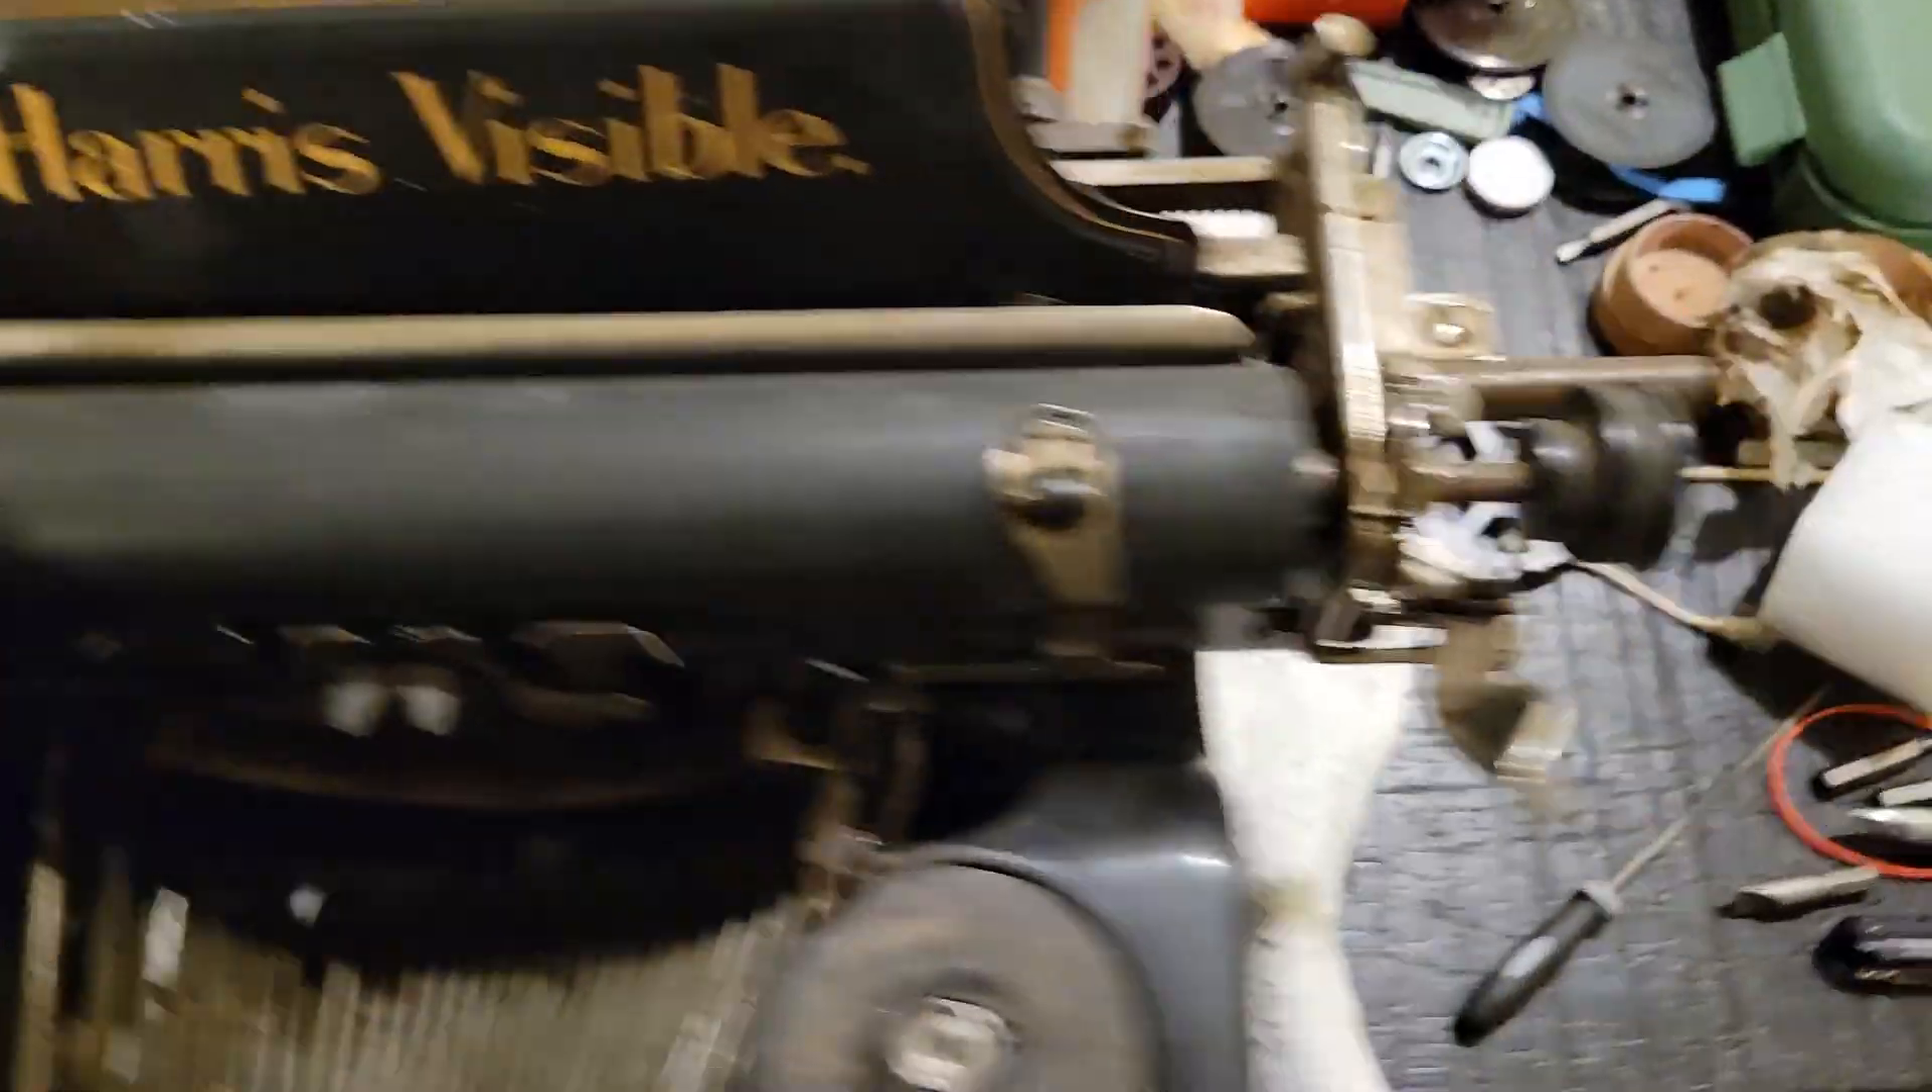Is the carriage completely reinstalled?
Yes.